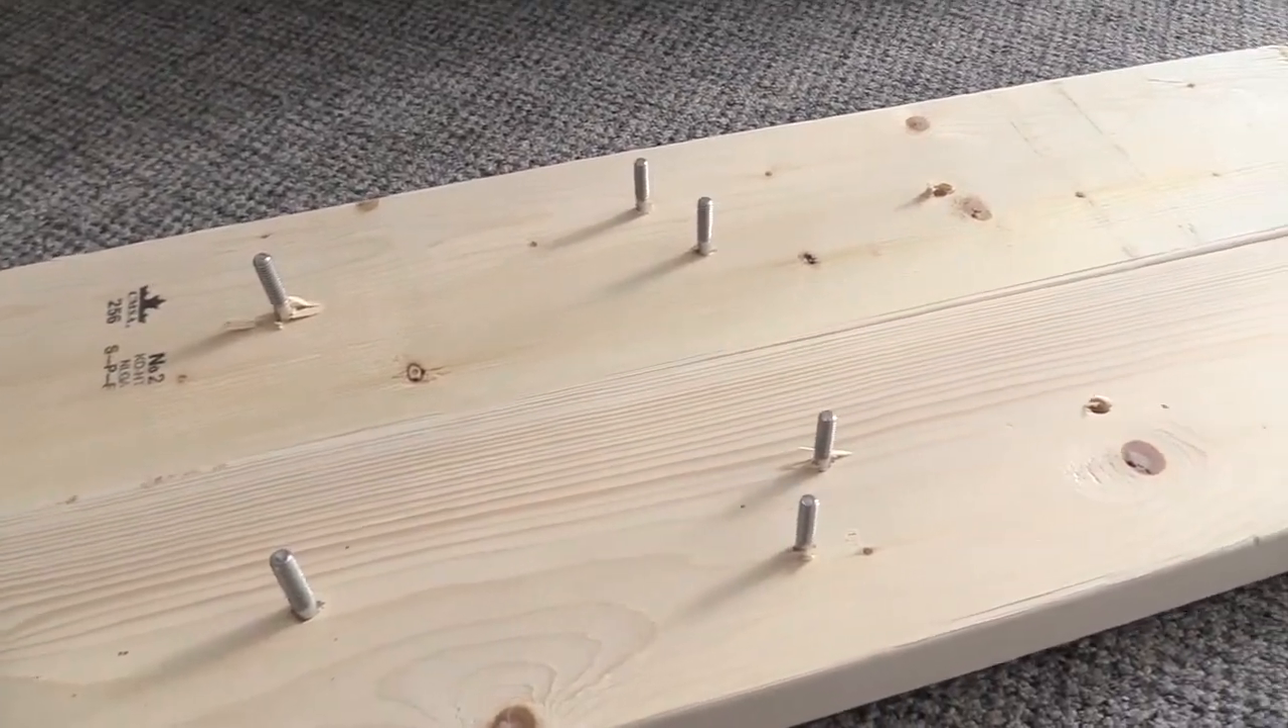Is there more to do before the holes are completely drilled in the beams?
No.